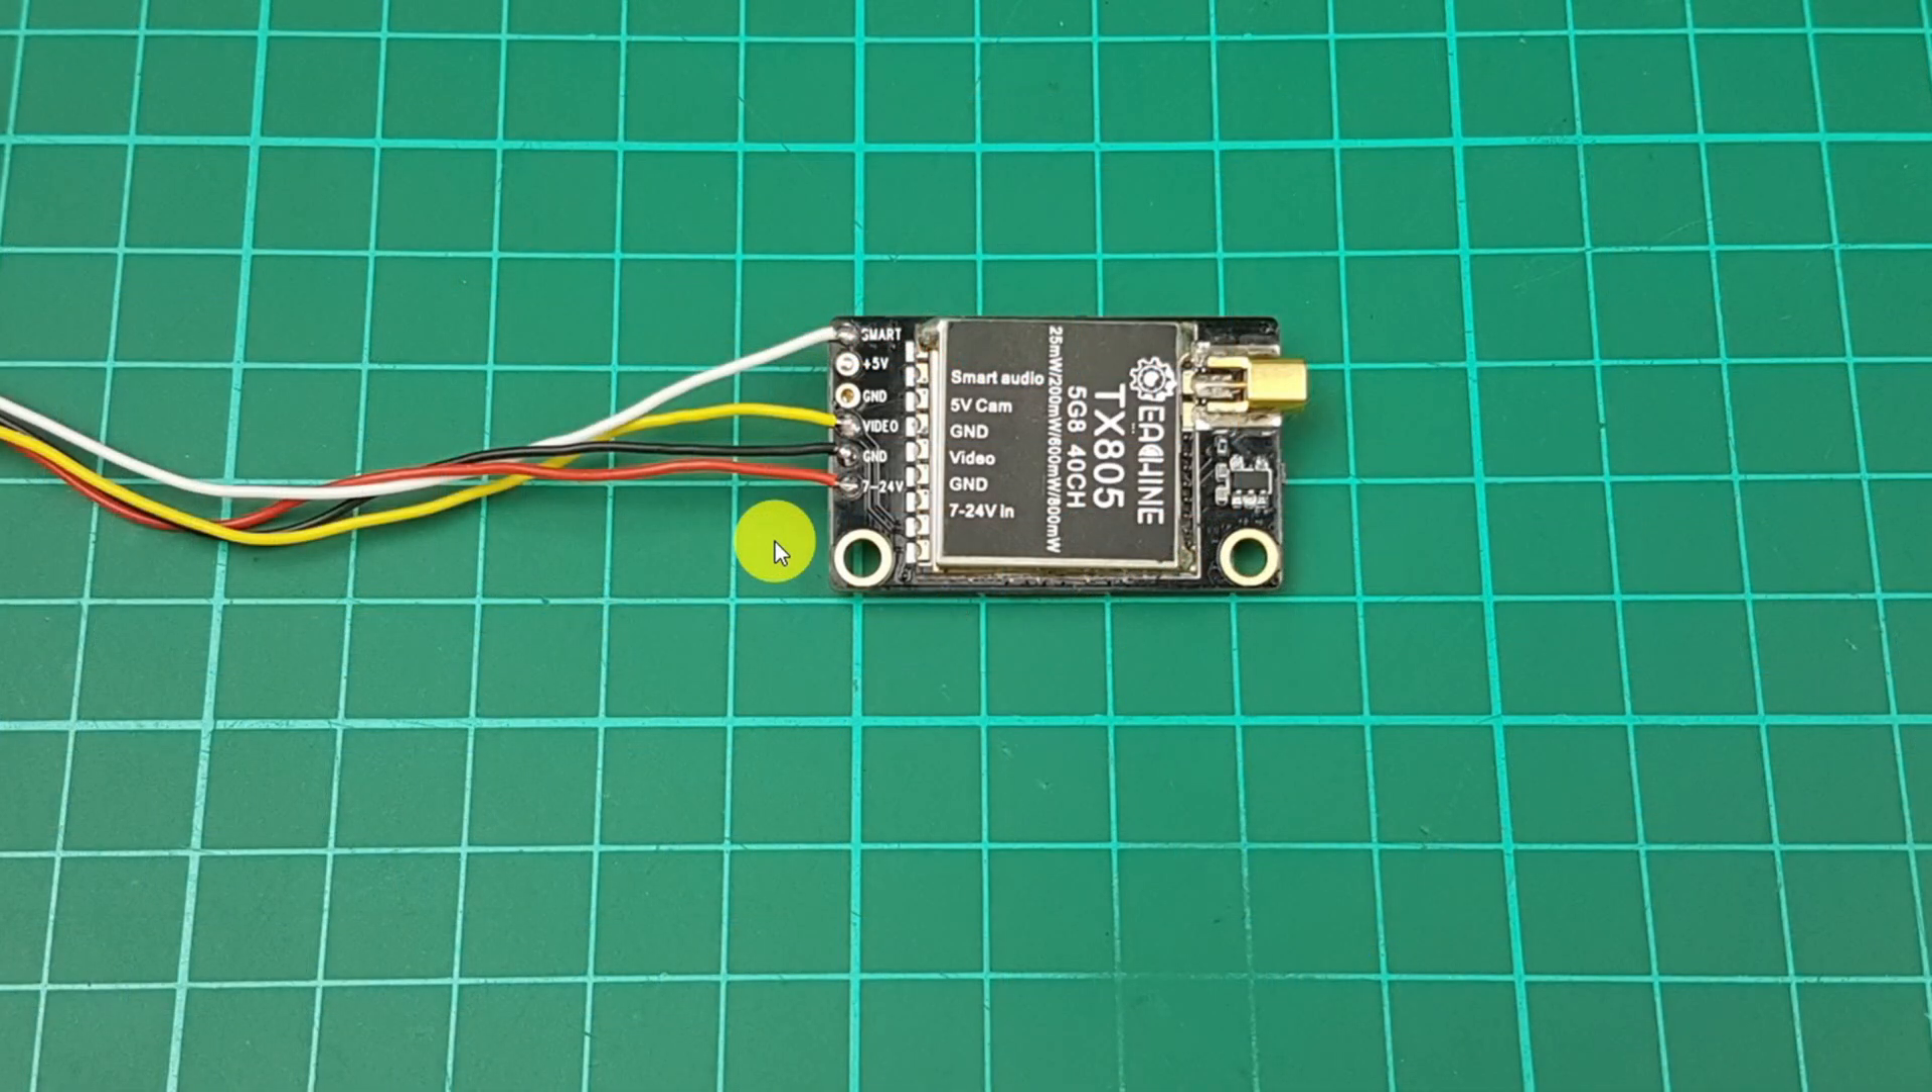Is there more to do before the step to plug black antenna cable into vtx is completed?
Yes.